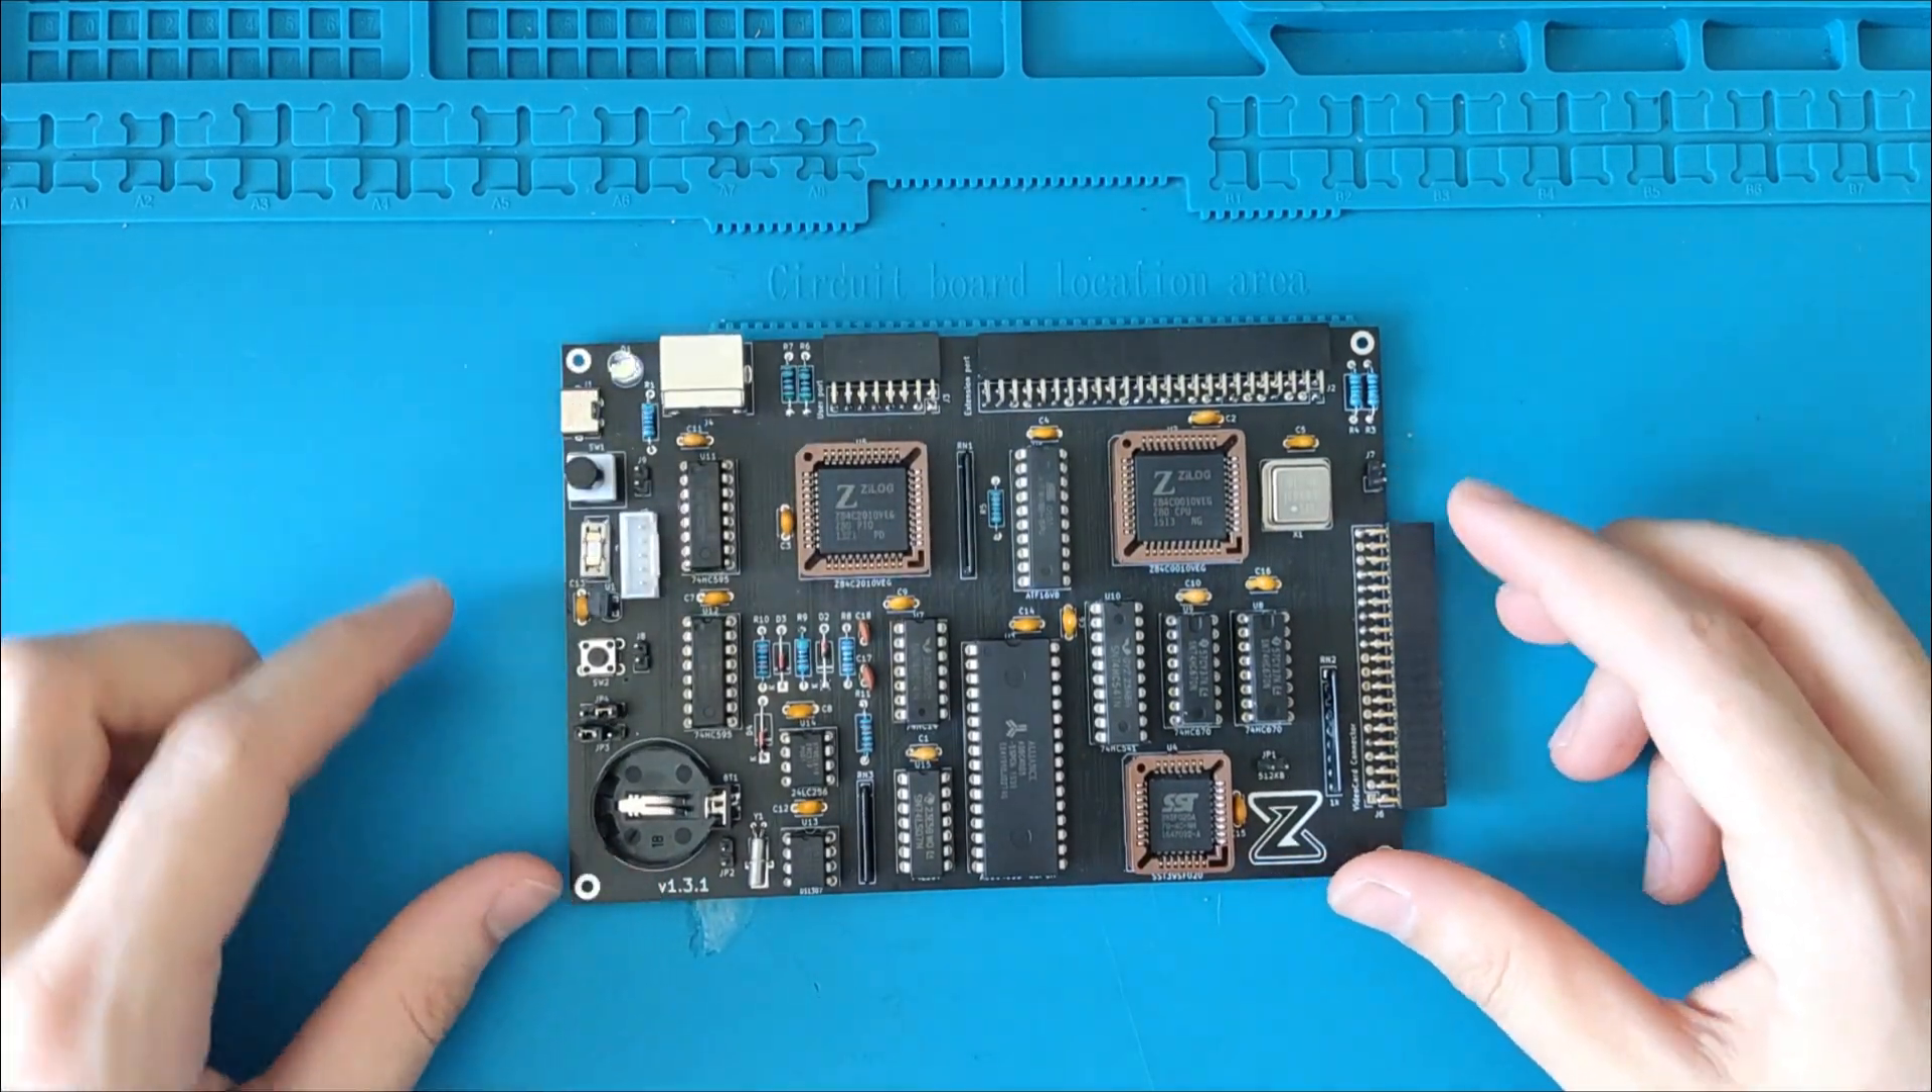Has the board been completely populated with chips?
Yes.